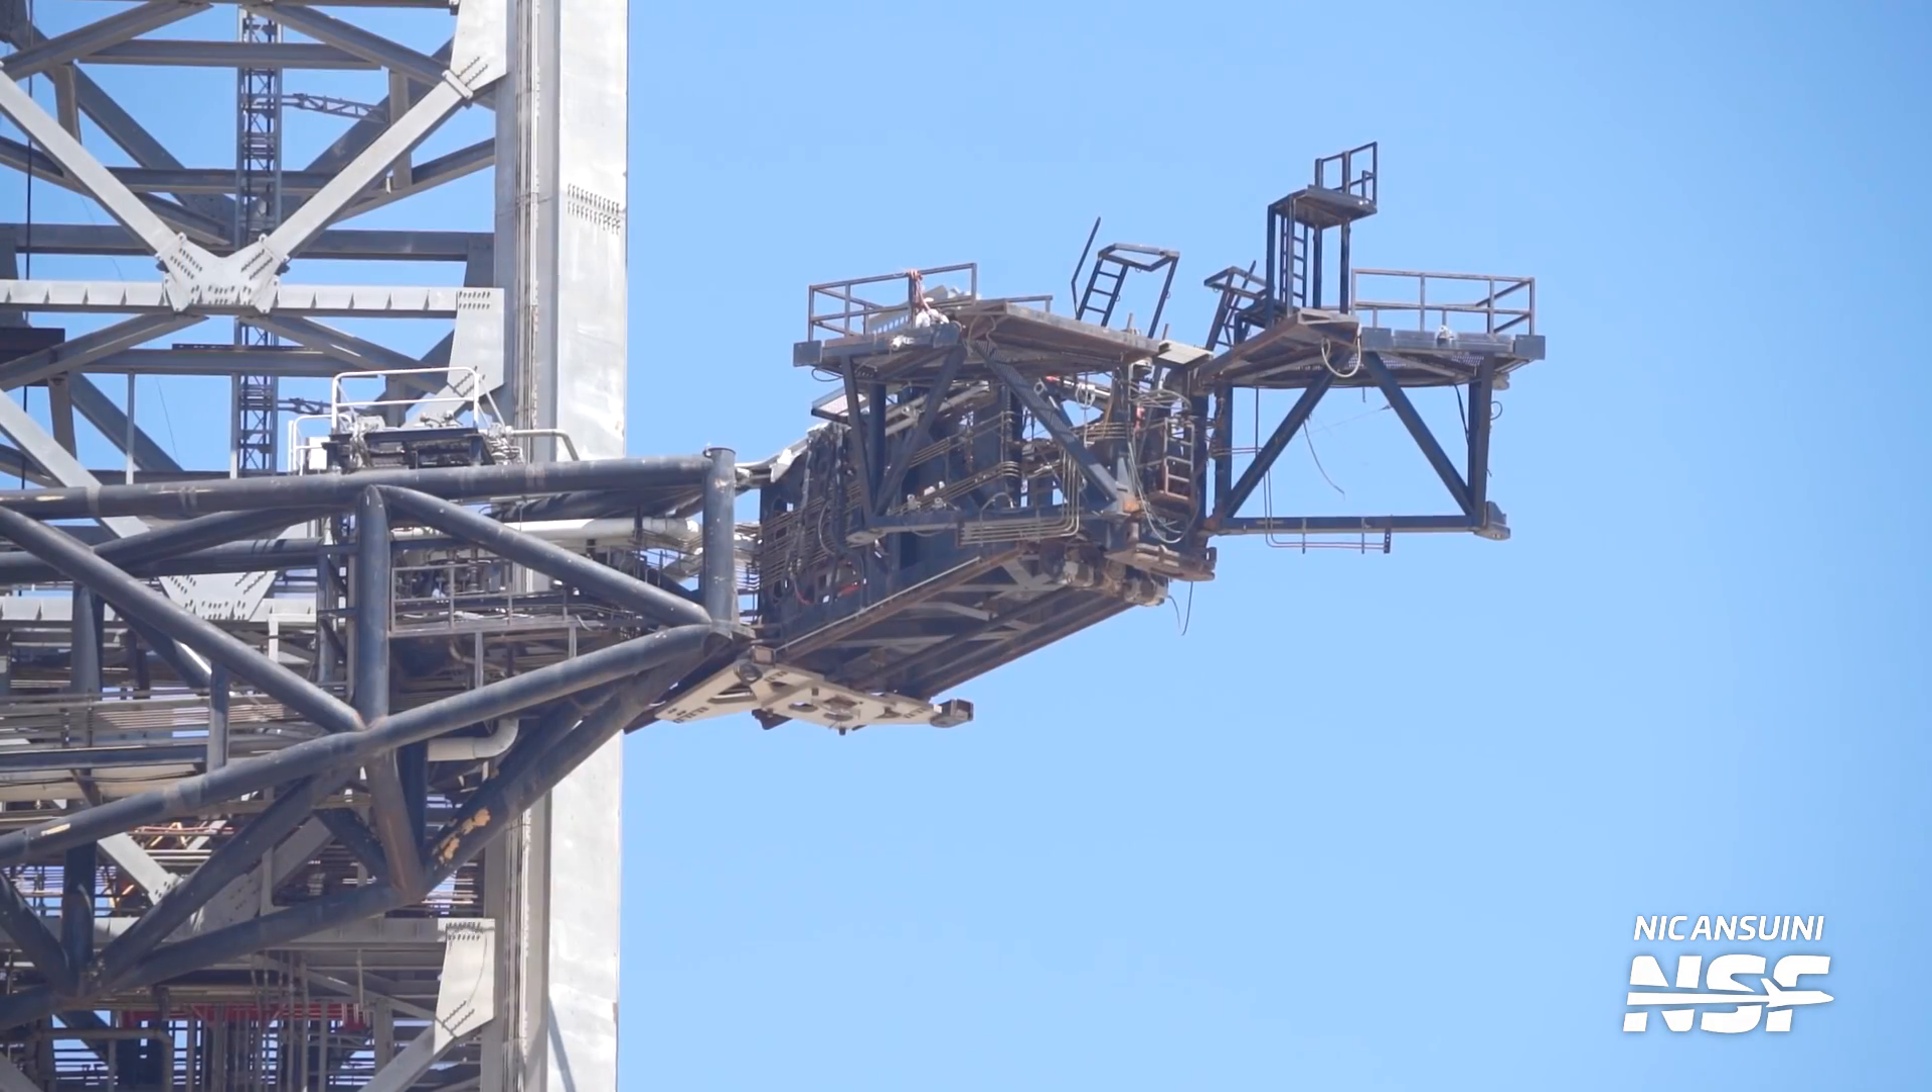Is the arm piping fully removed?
No.